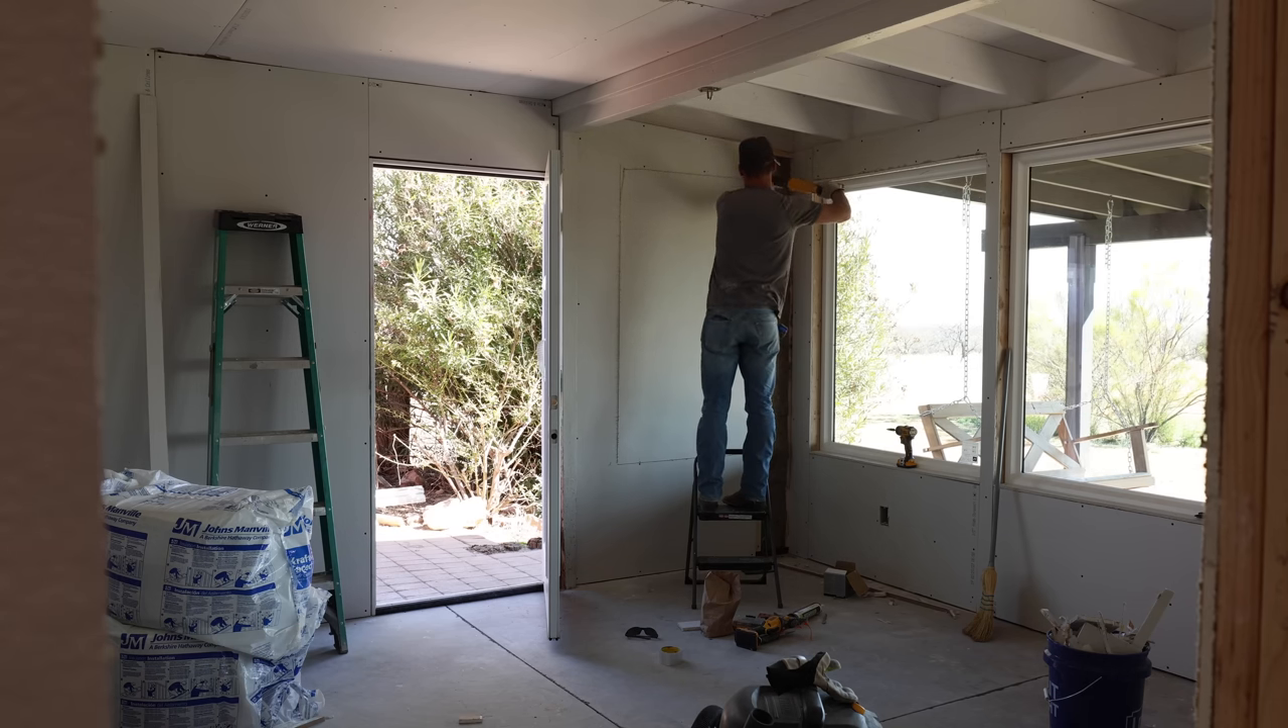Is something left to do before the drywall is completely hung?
Yes.